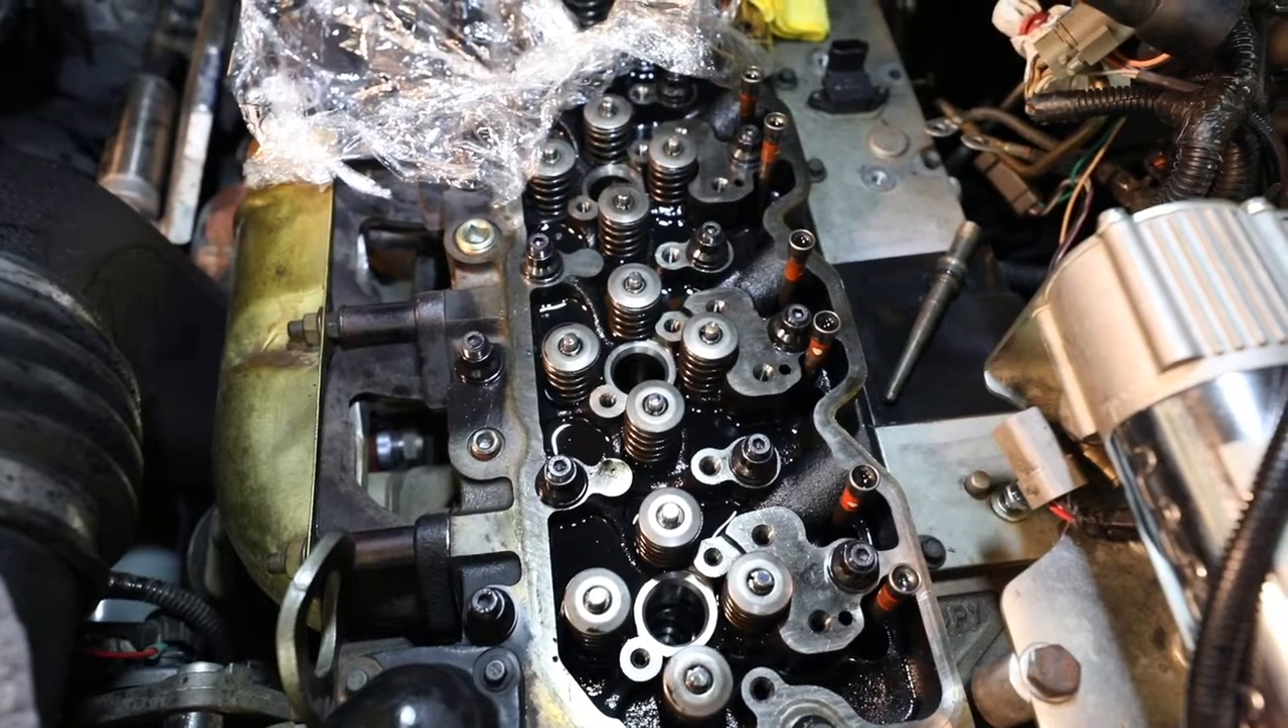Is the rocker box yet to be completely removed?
No.